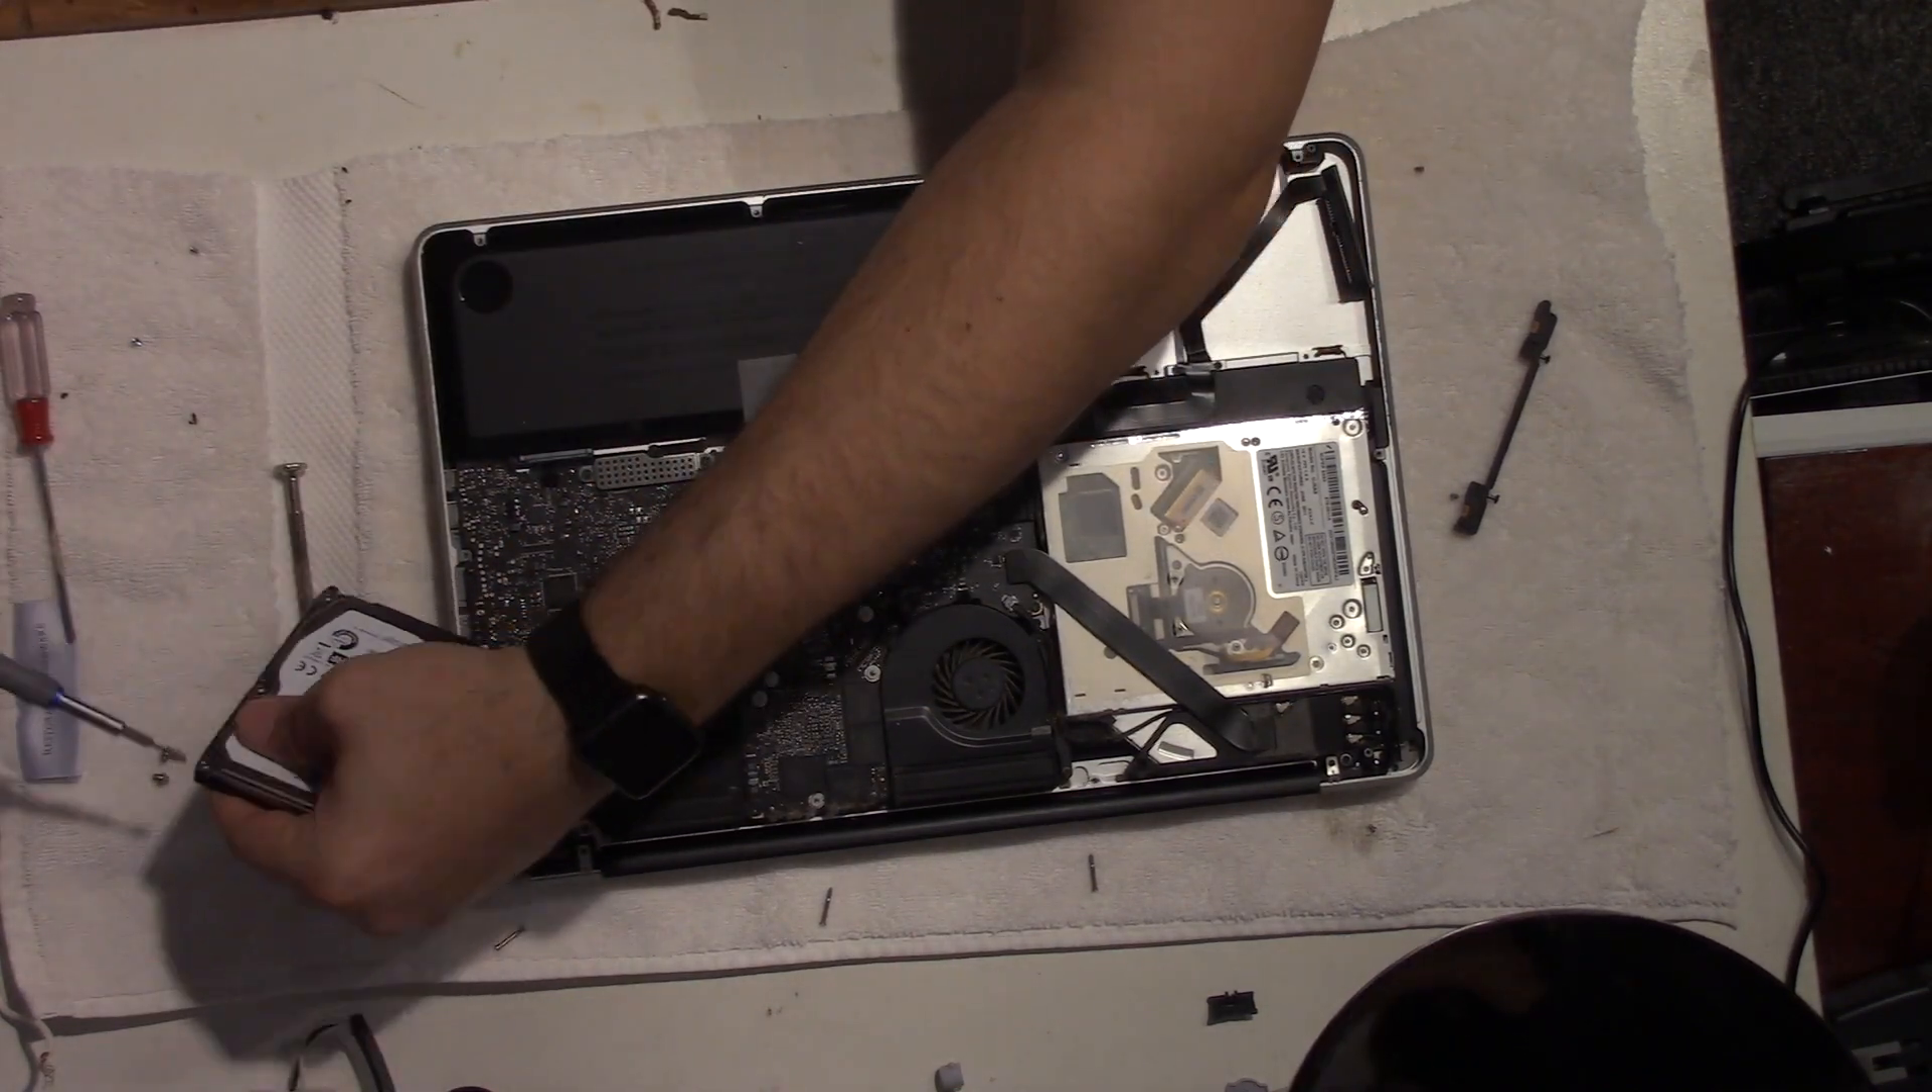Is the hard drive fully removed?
Yes.